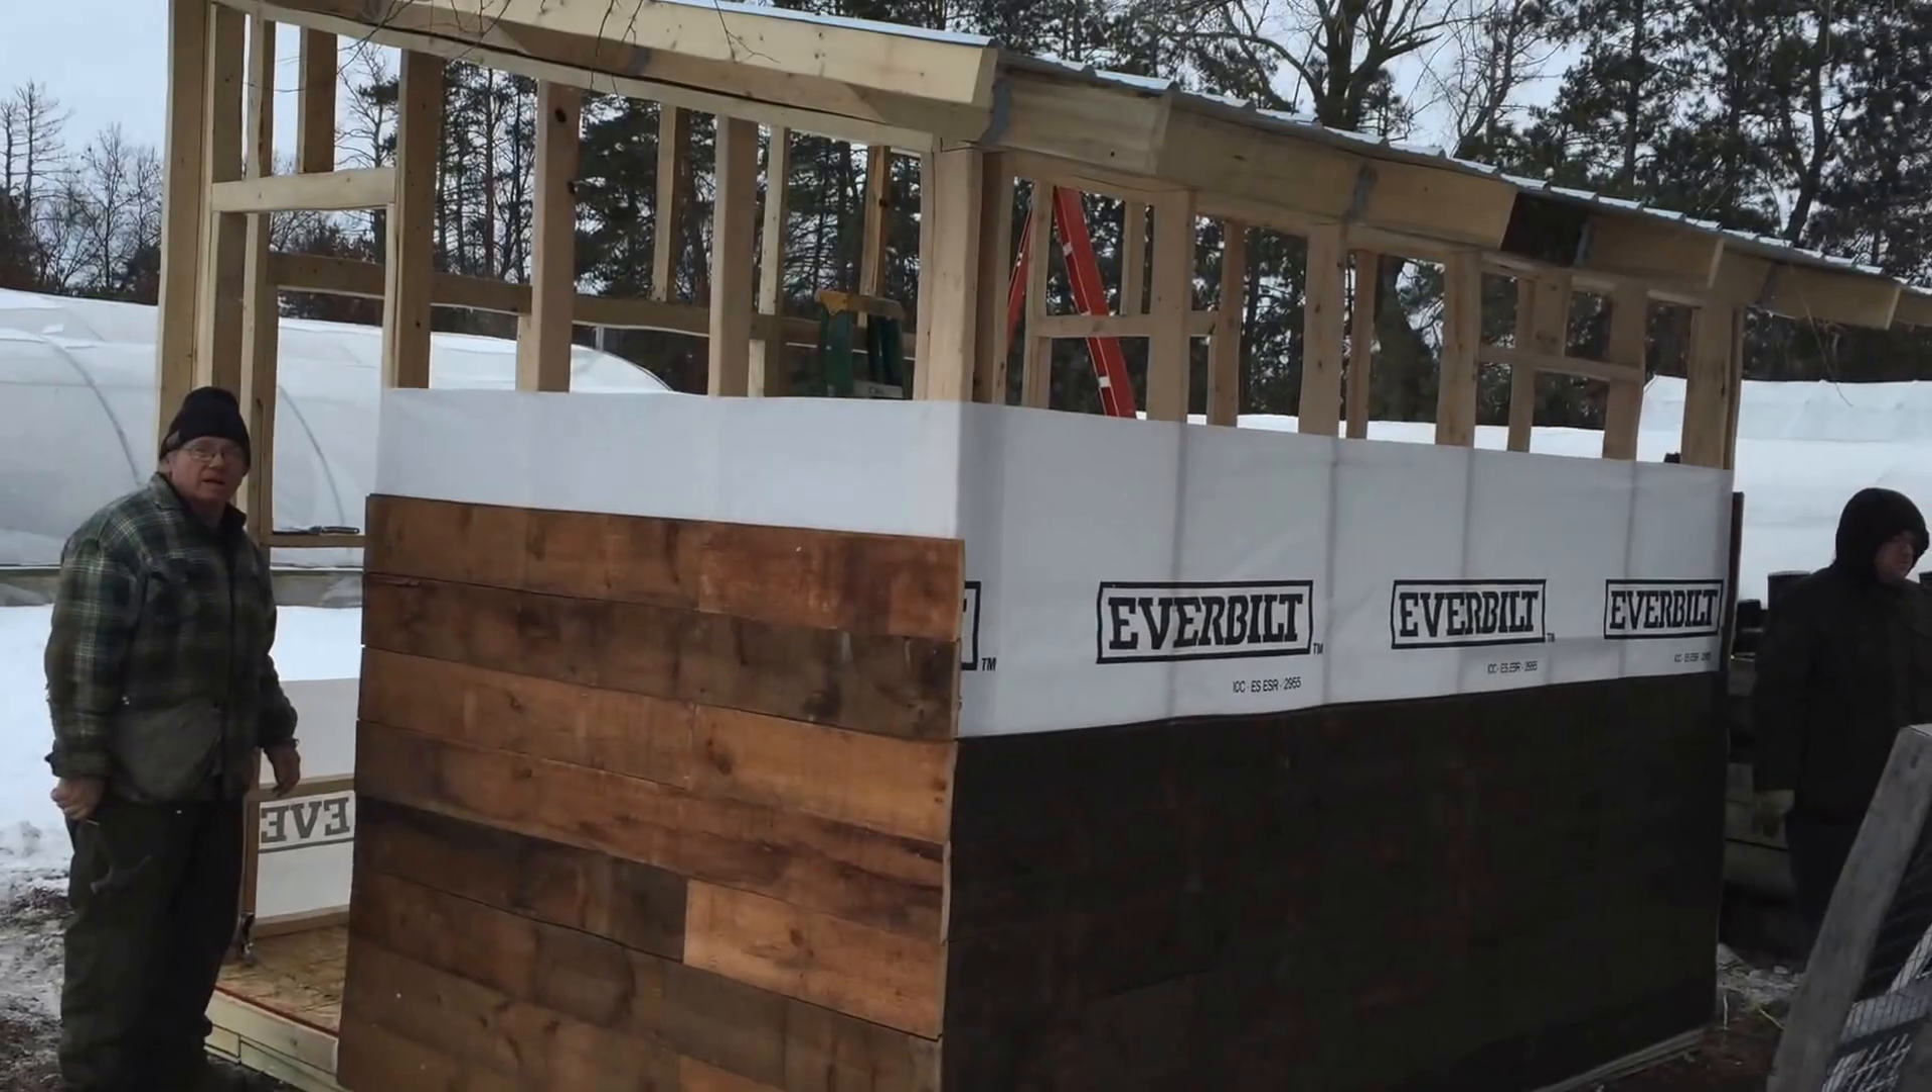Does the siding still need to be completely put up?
Yes.